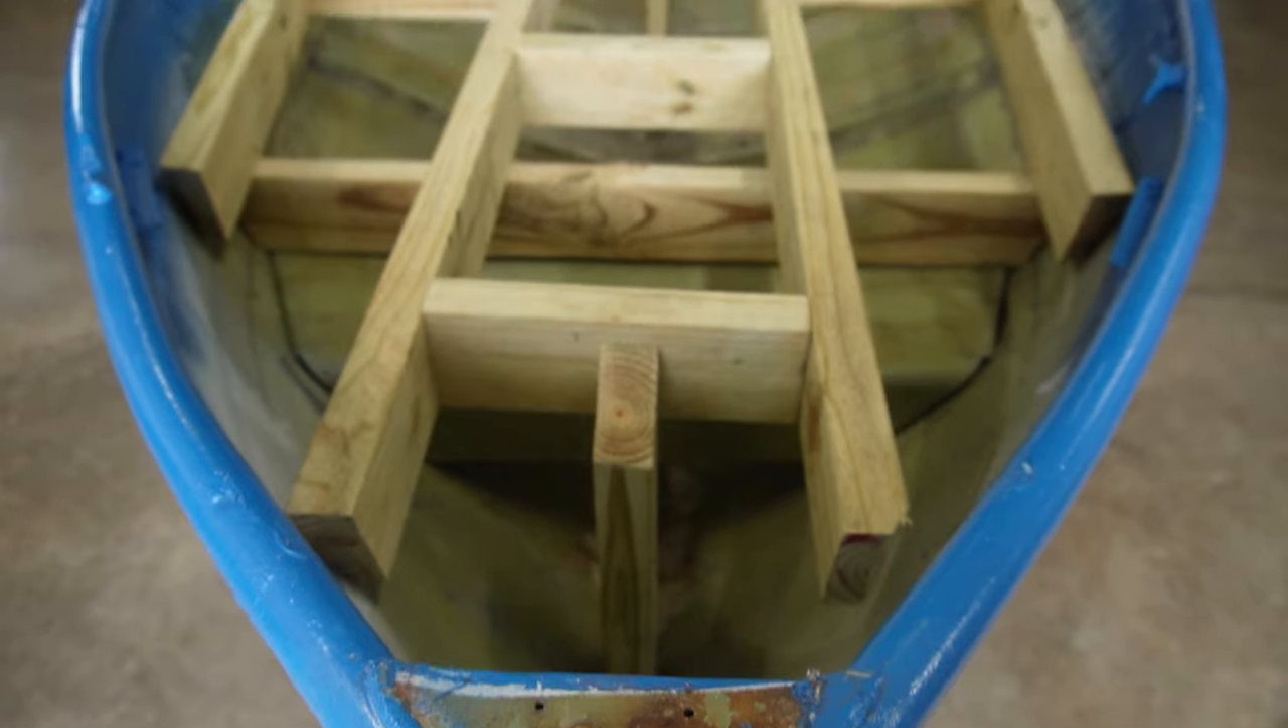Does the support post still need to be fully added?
No.